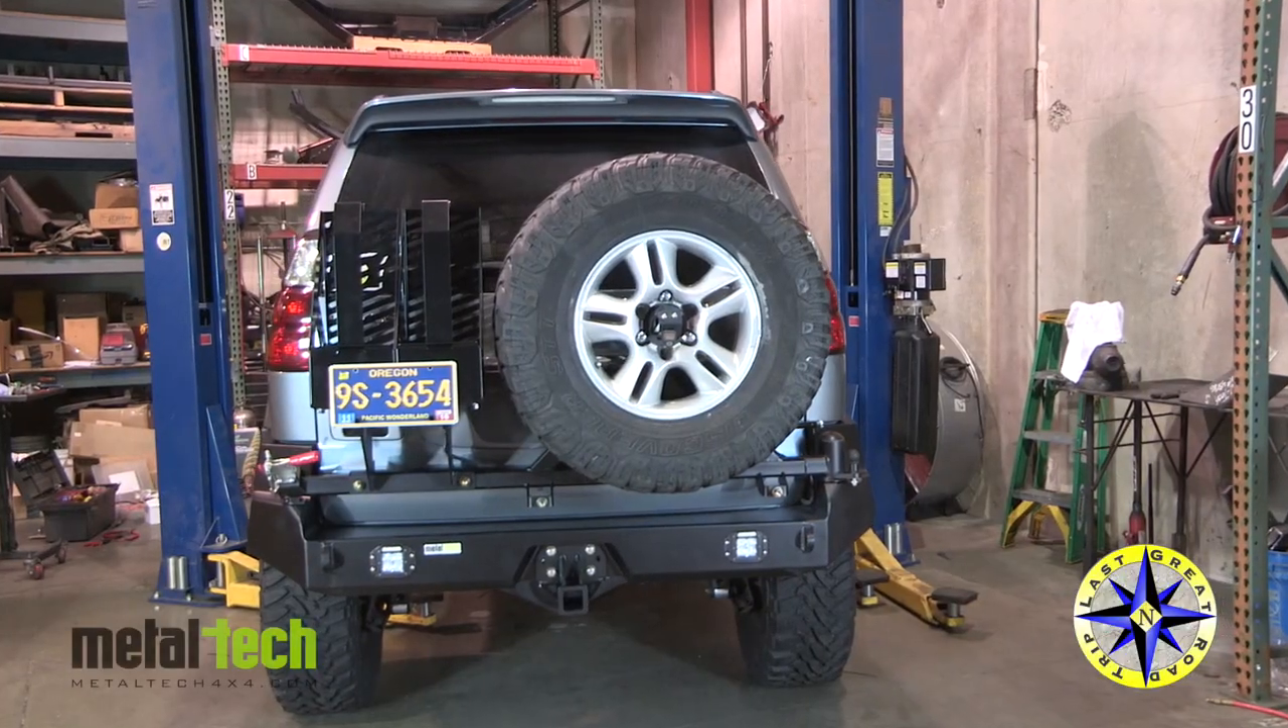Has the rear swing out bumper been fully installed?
Yes.